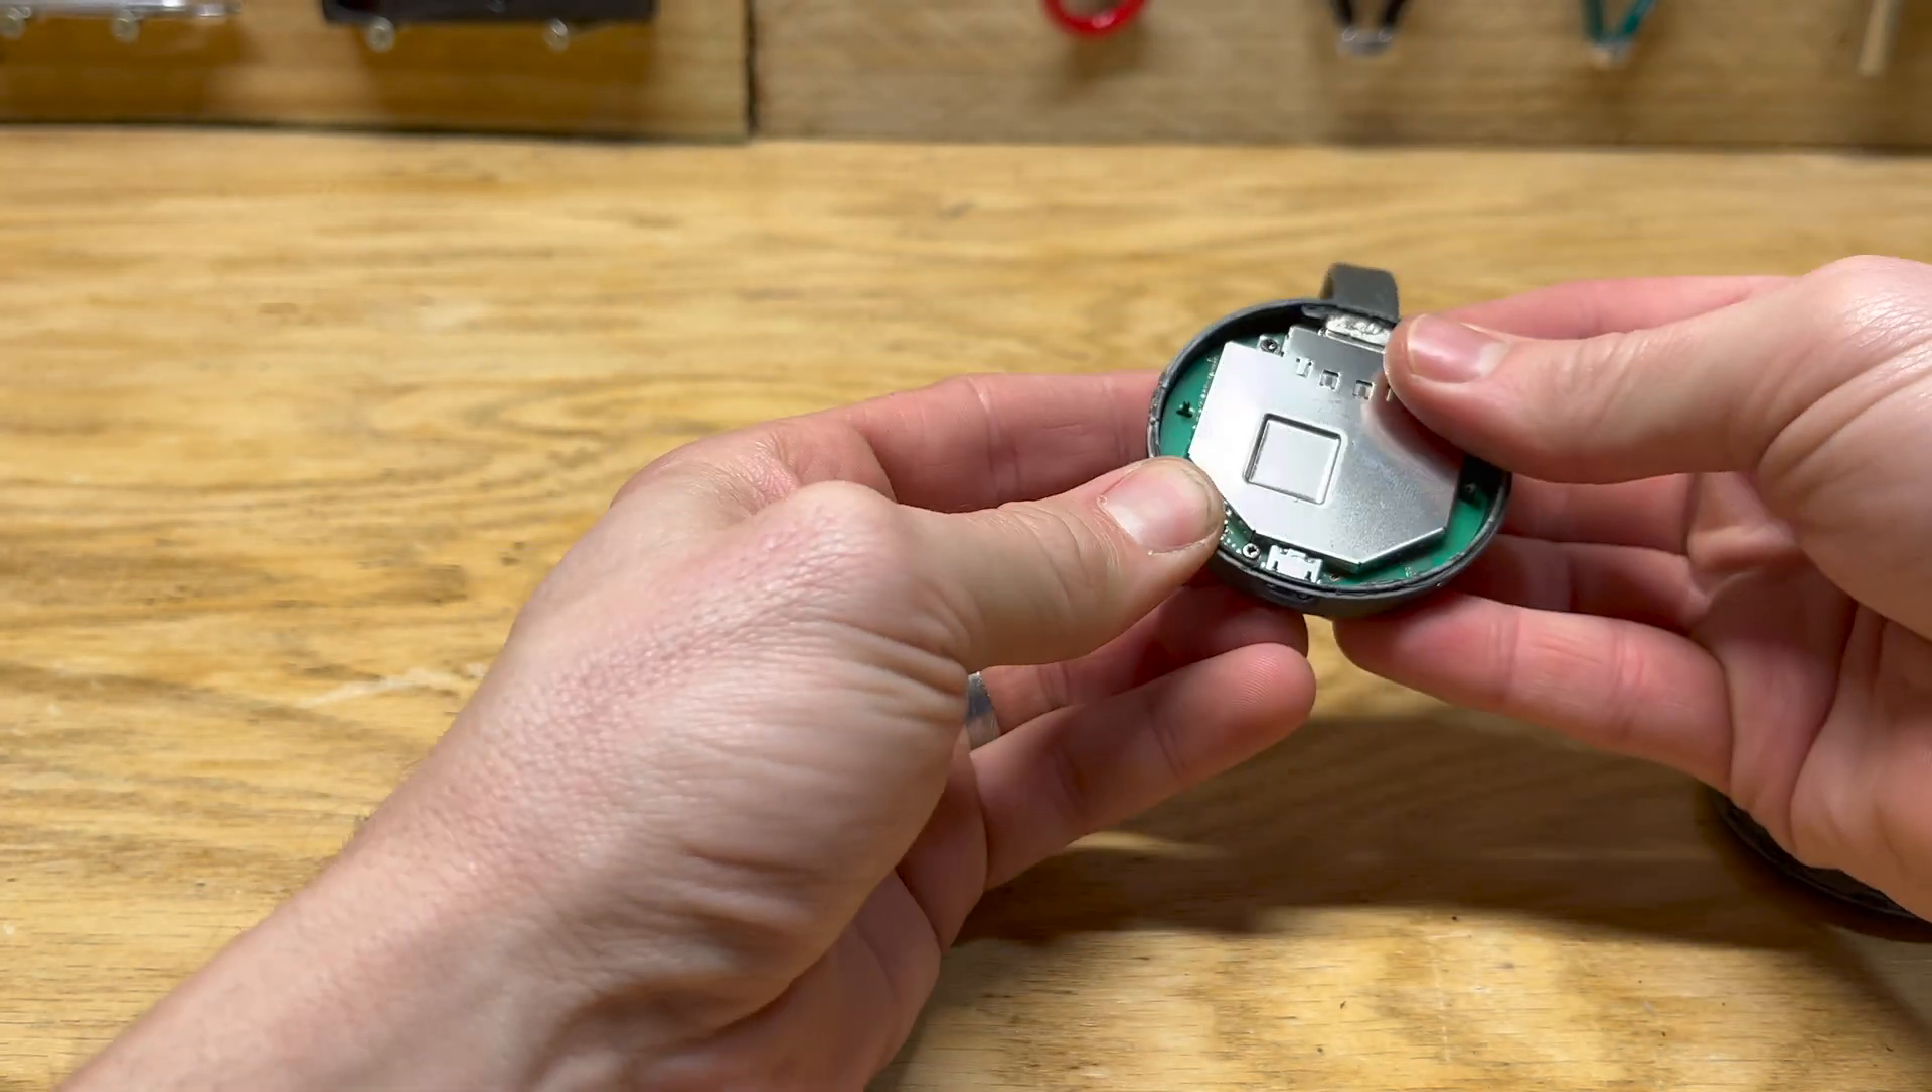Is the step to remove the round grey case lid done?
Yes.